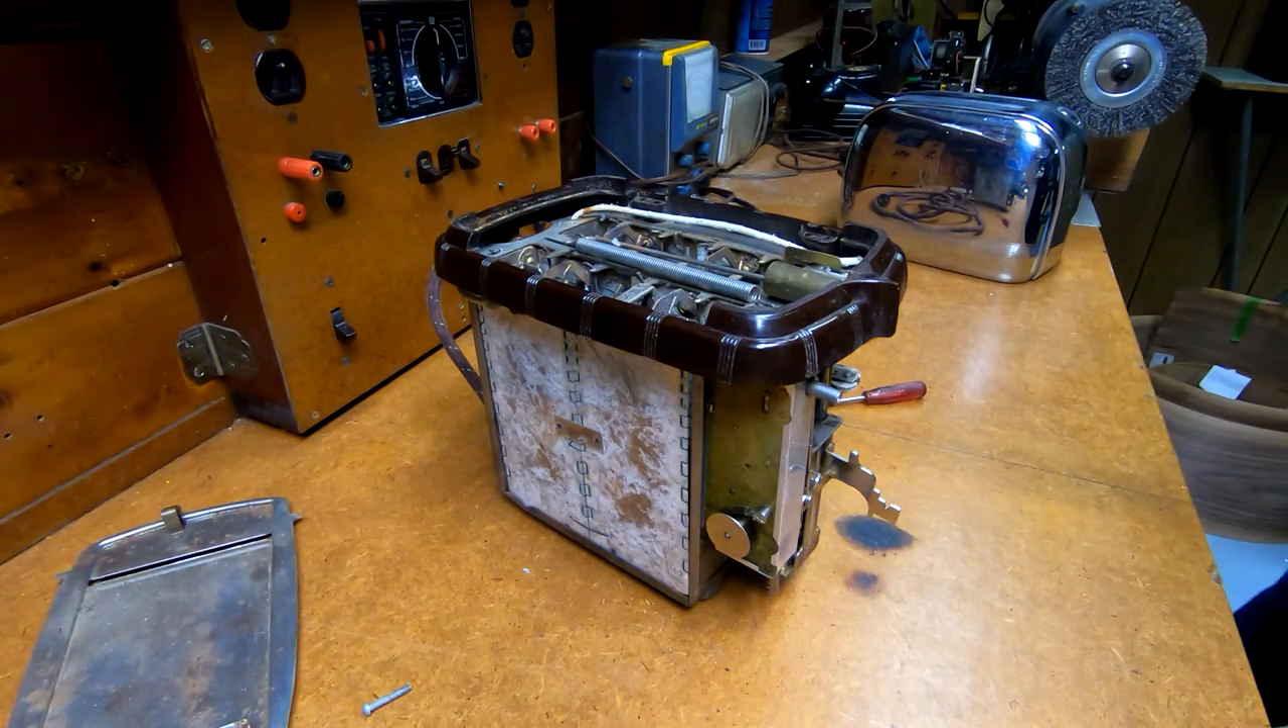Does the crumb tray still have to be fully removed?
No.